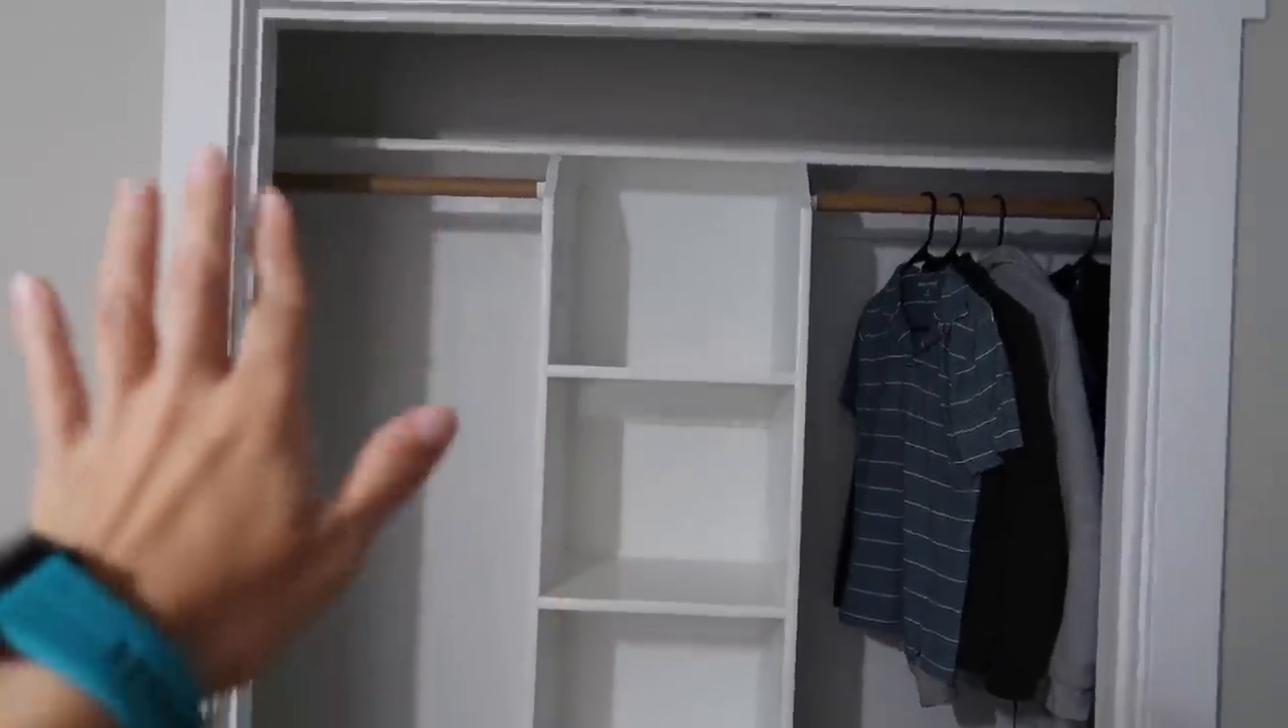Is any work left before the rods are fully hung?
No.